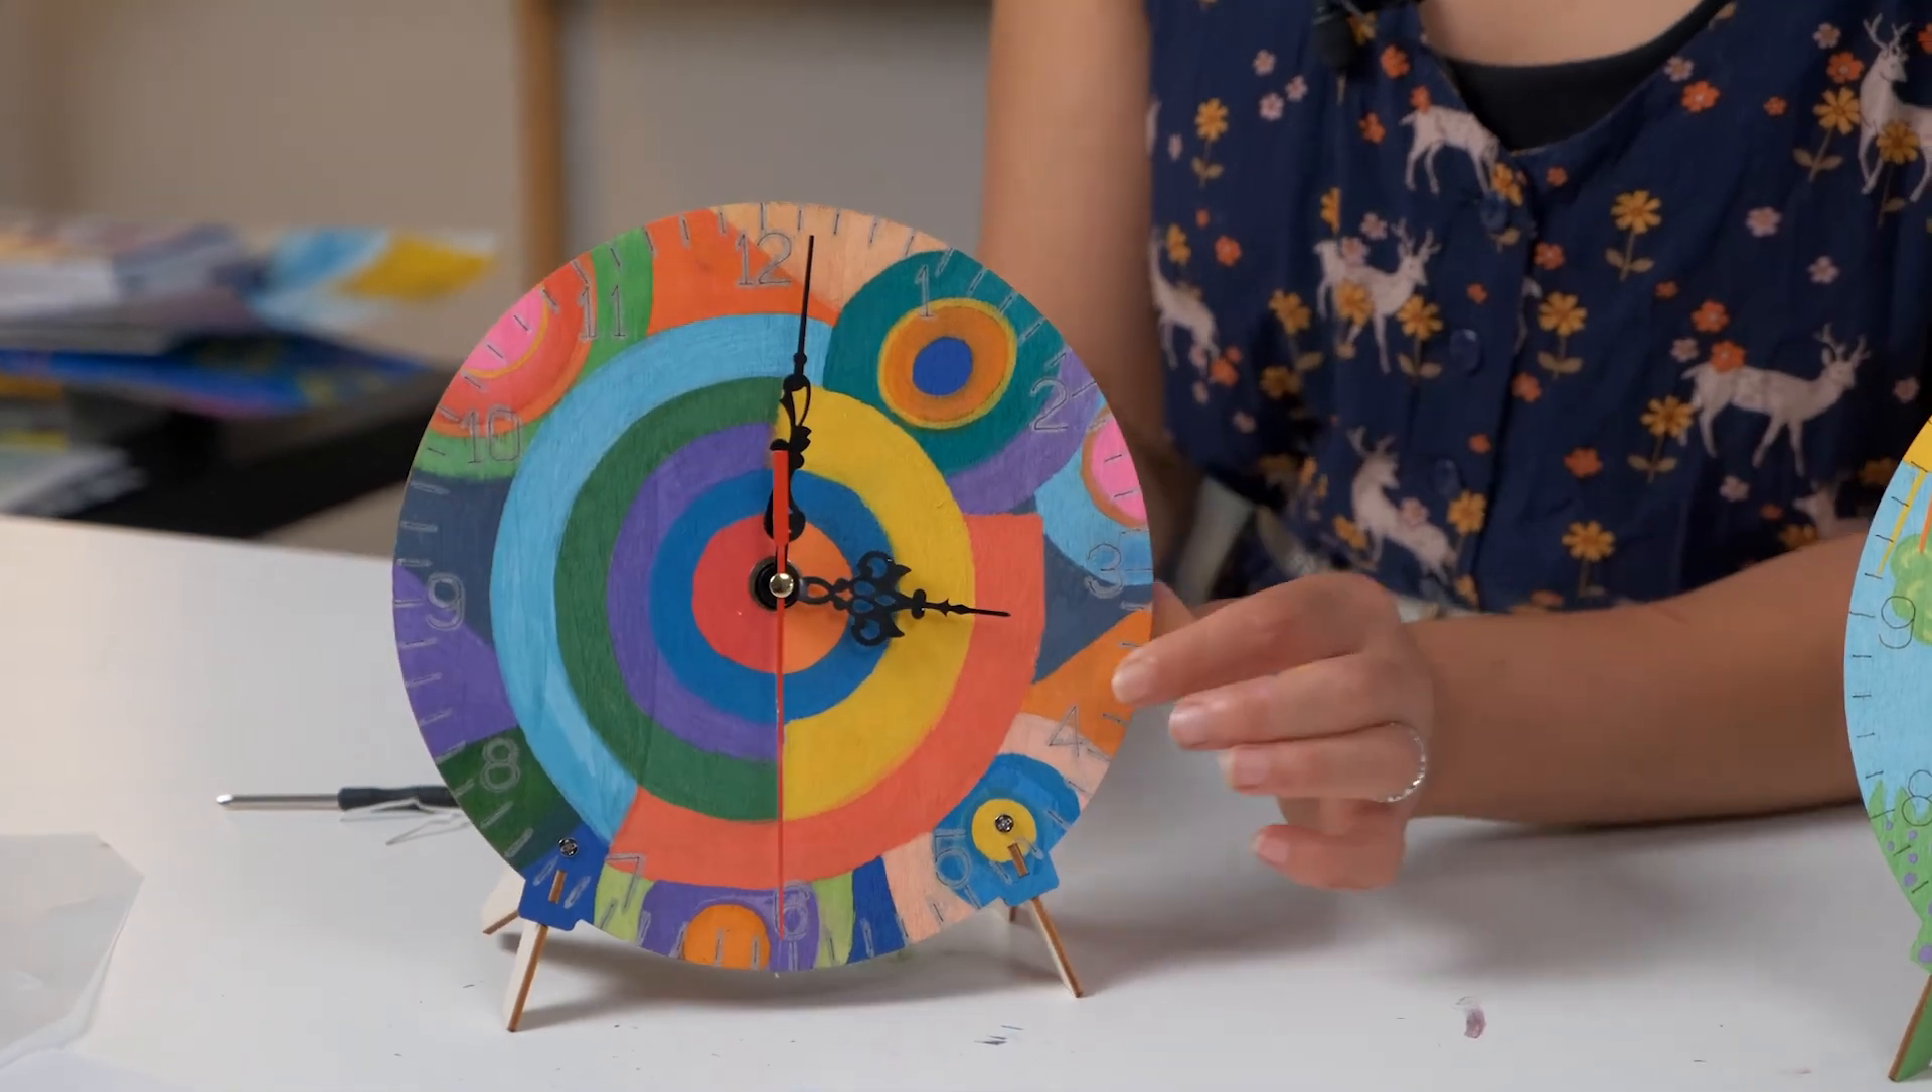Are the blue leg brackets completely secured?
Yes.